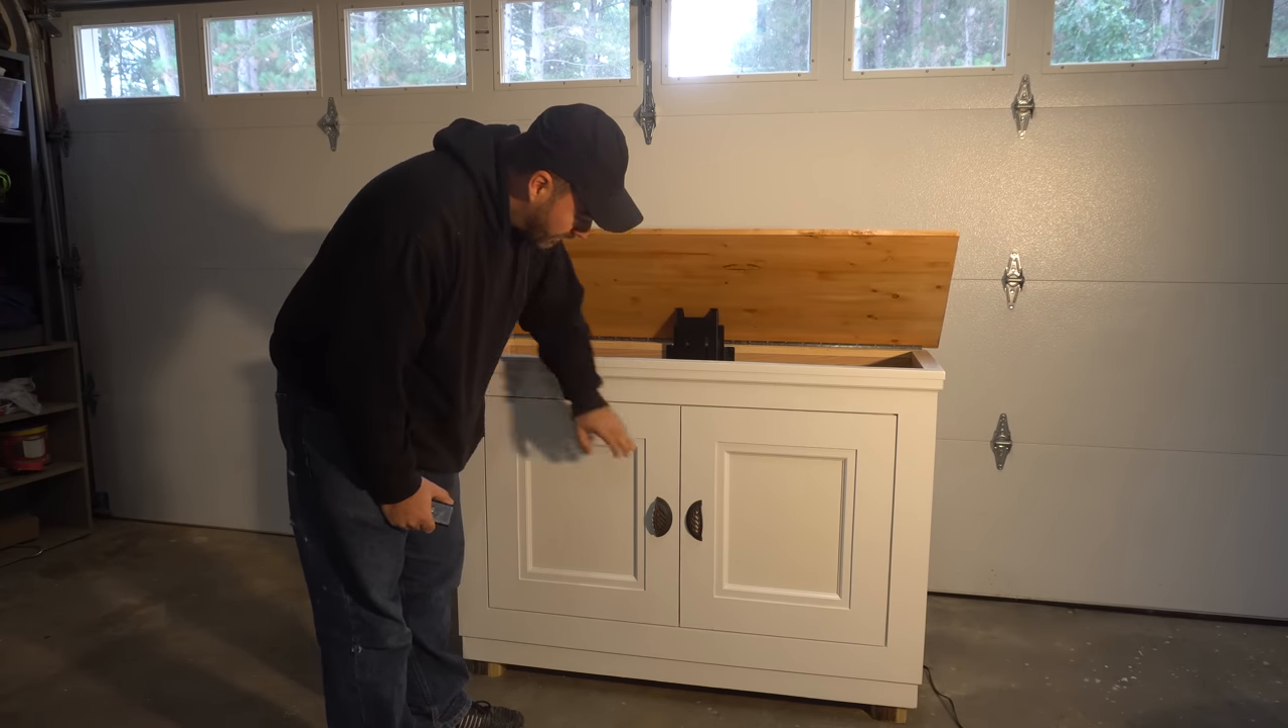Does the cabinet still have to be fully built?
No.